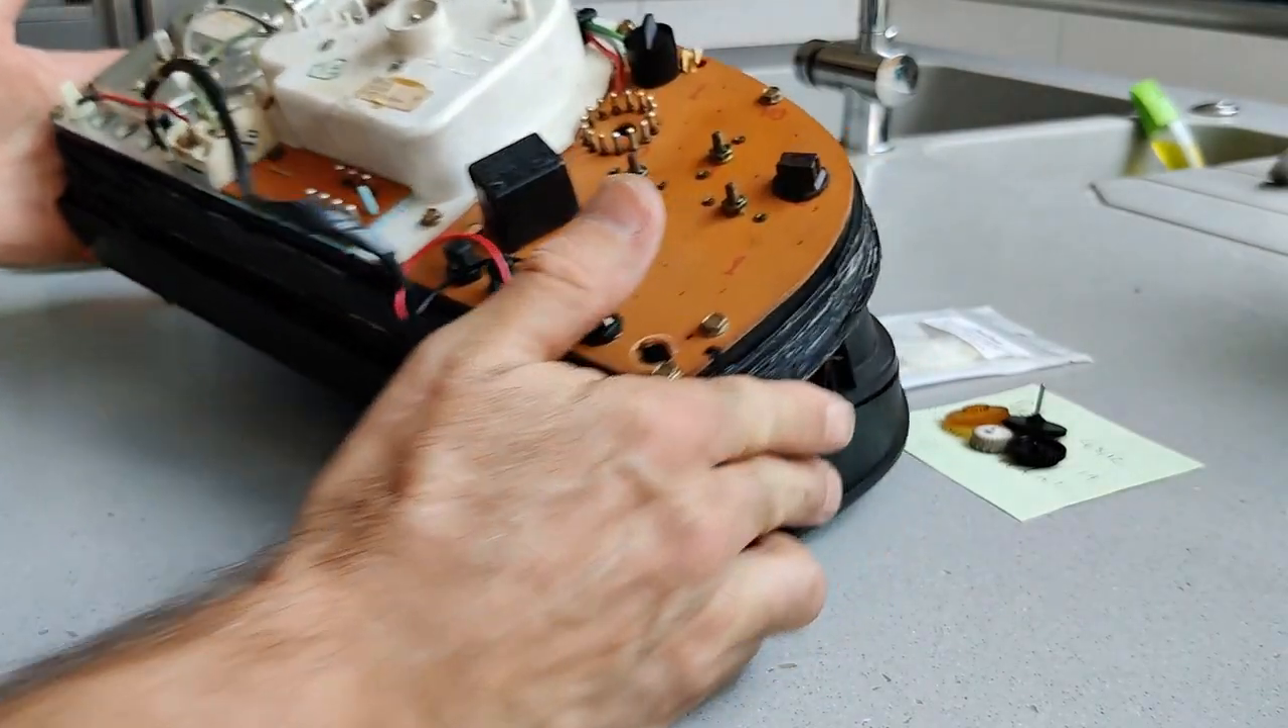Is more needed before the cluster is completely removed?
No.